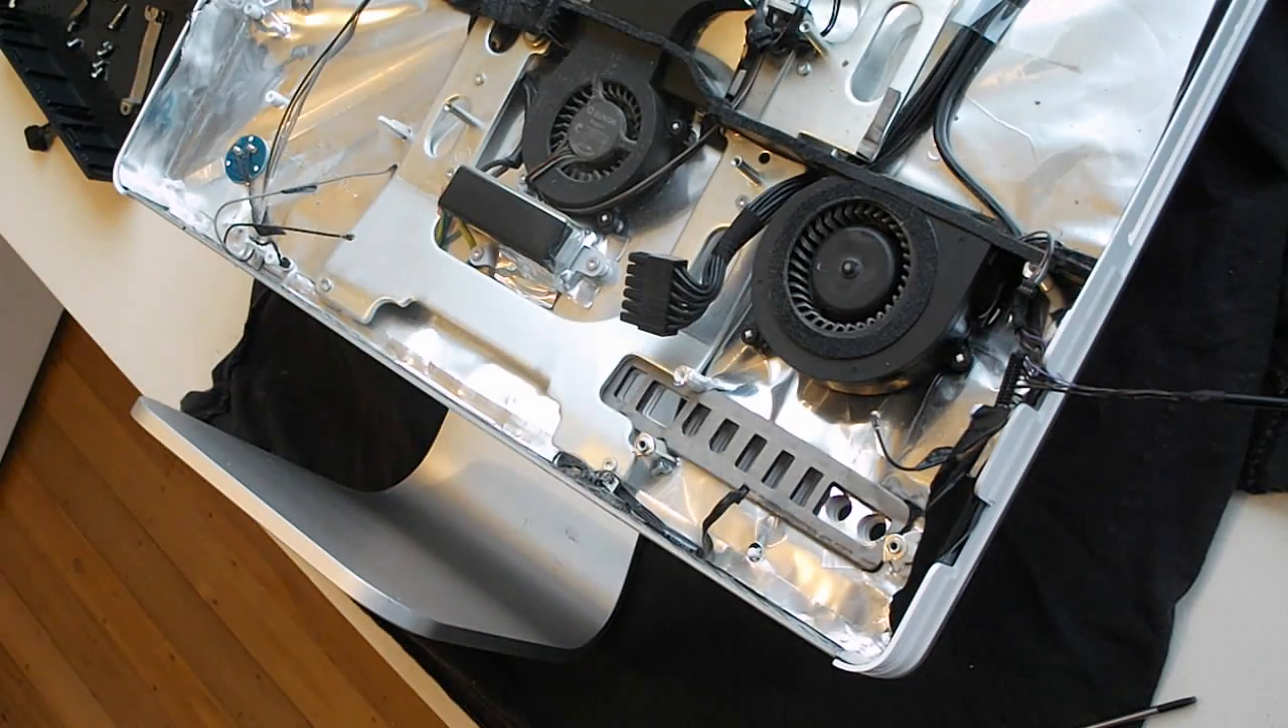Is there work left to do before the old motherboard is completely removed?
No.